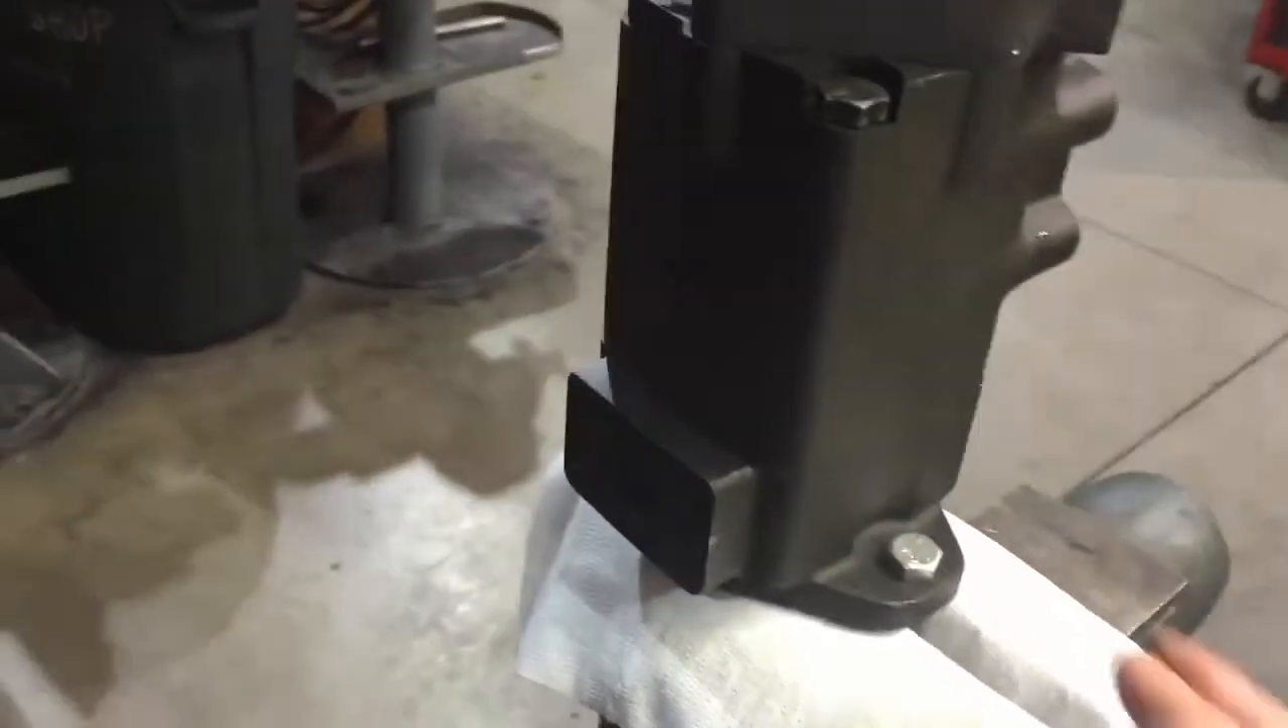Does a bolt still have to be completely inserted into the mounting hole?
No.